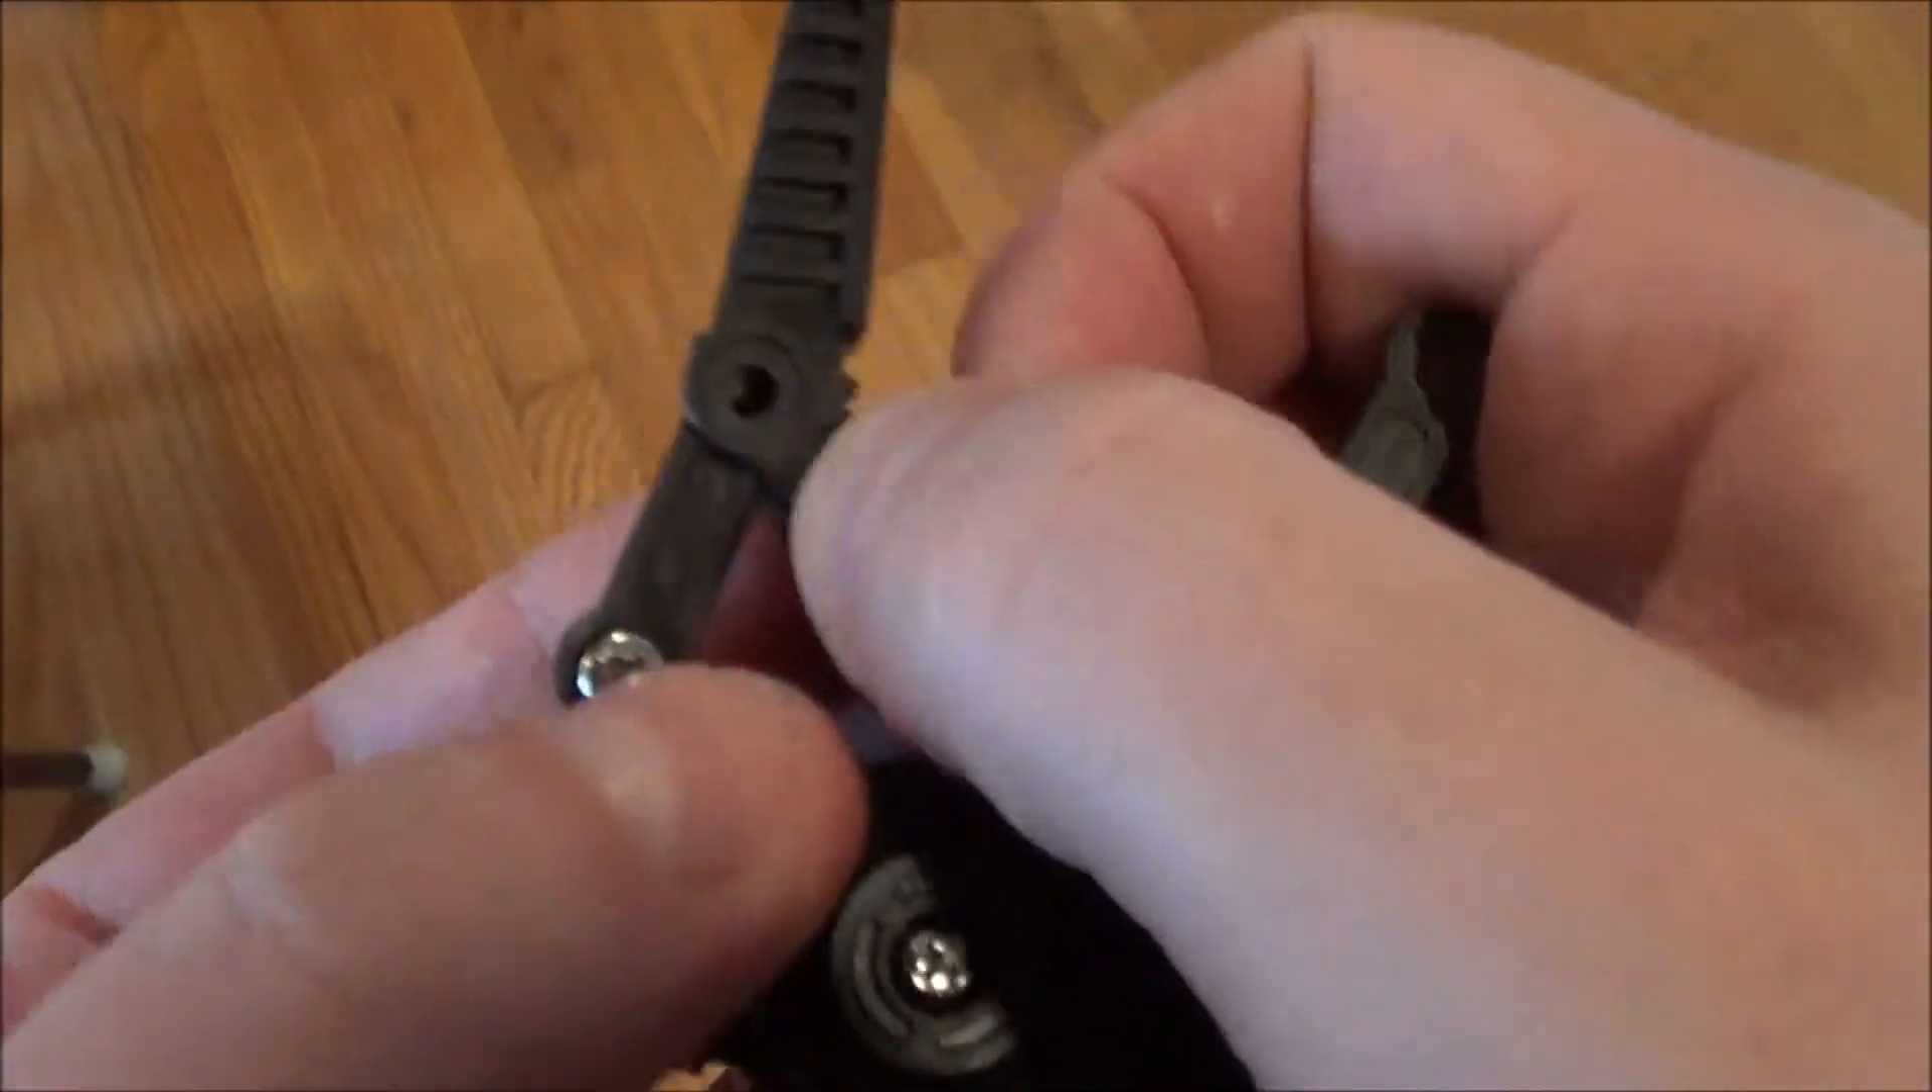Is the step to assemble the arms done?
No.